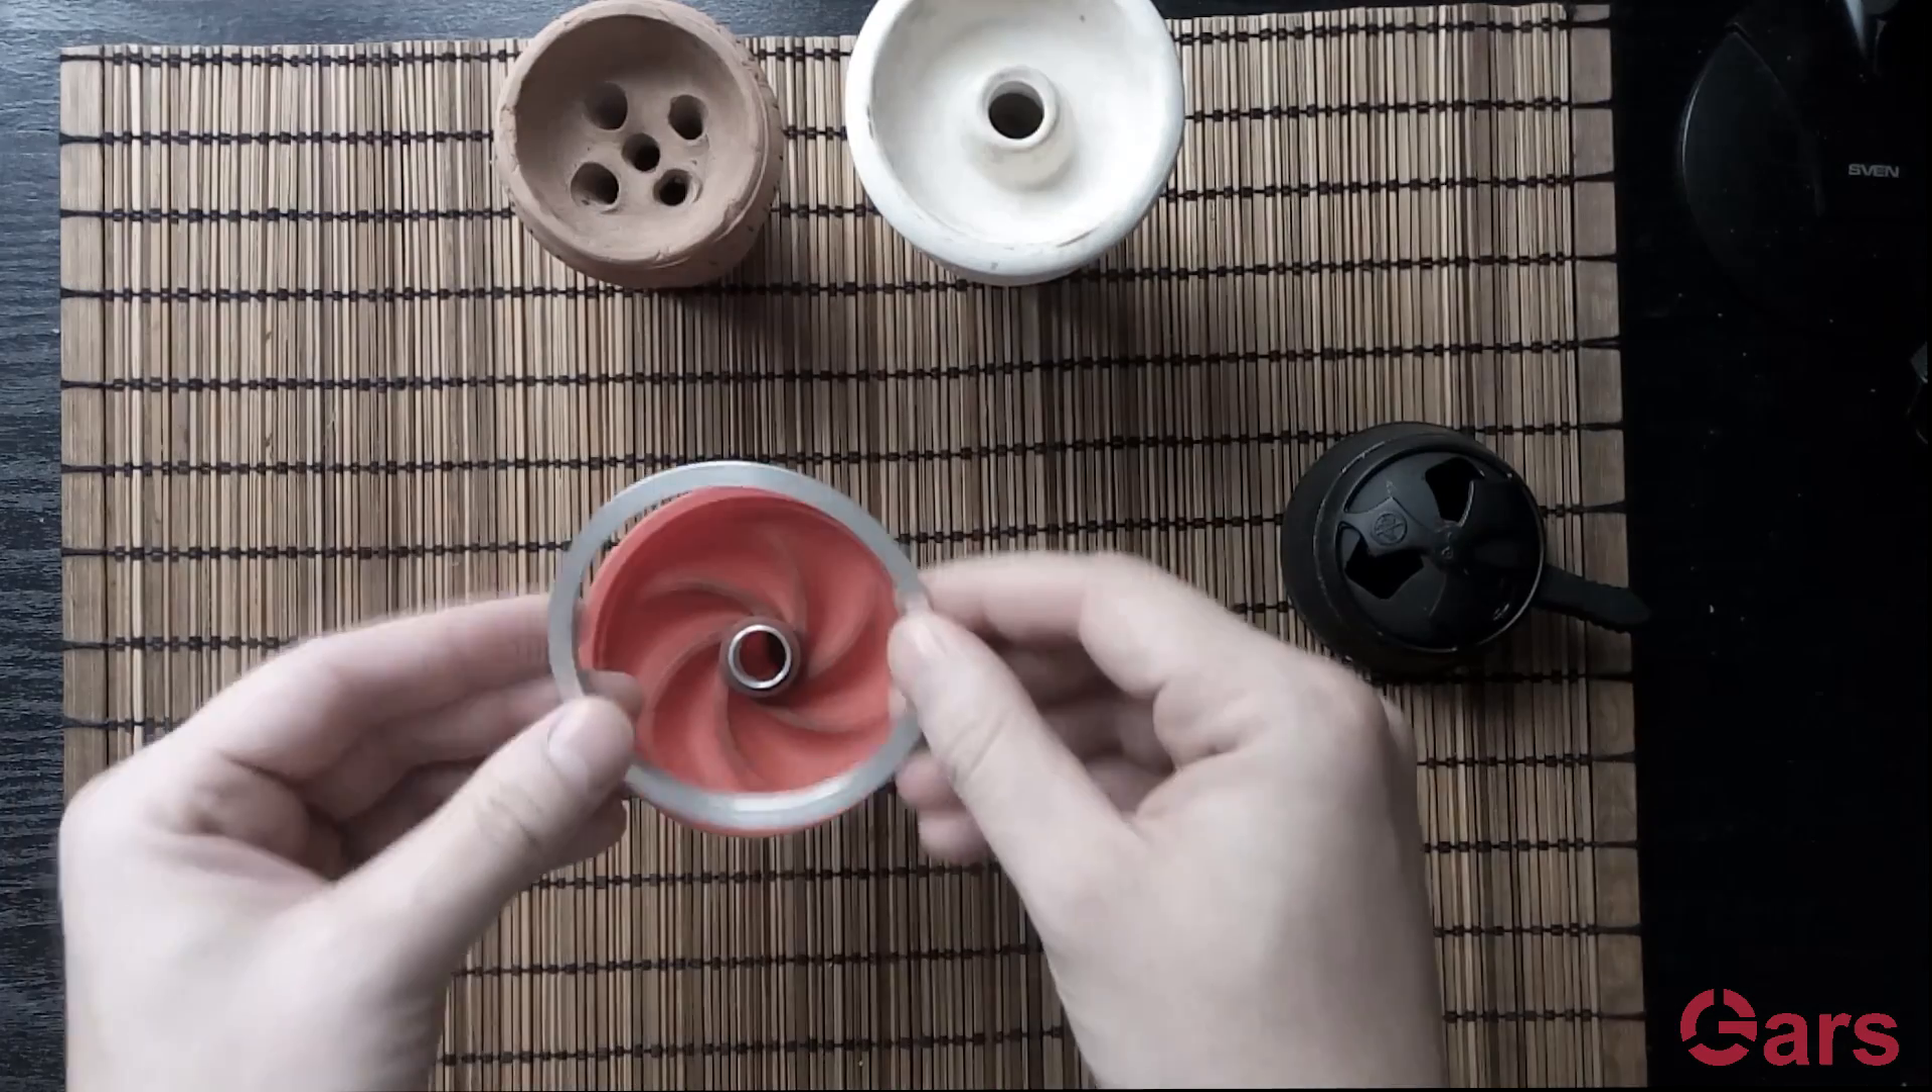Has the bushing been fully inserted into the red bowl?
Yes.